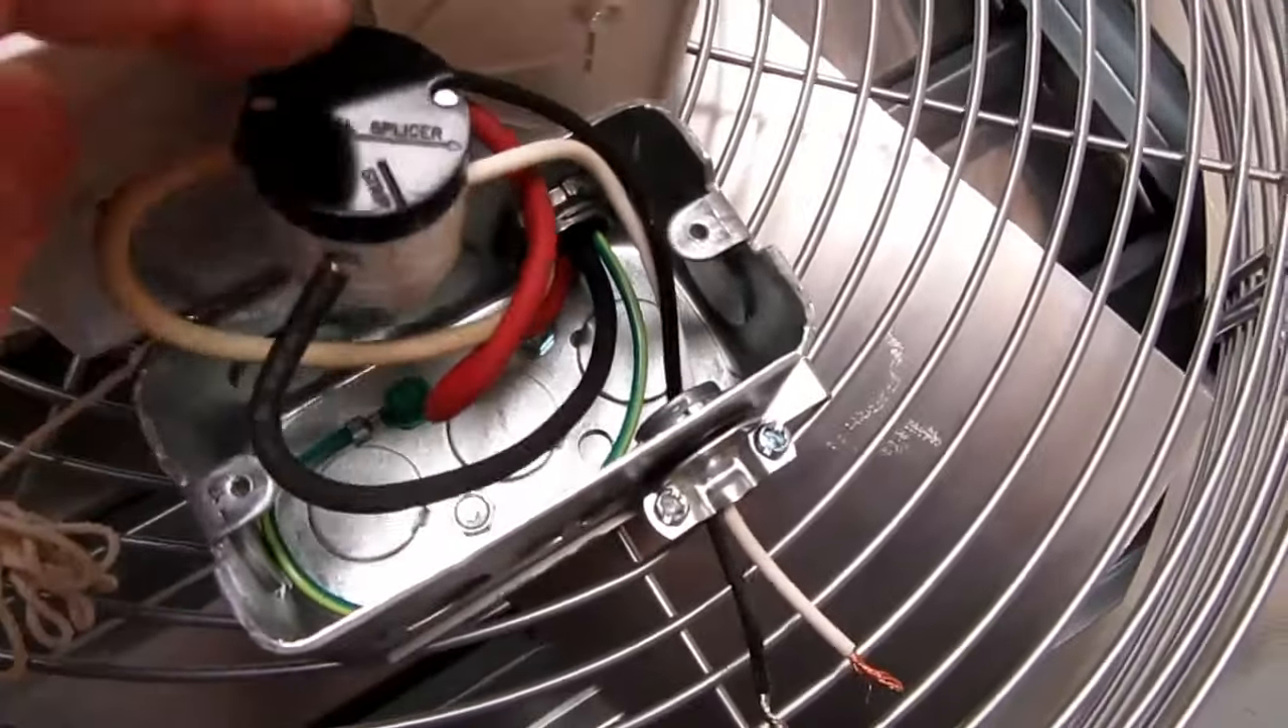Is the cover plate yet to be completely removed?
No.